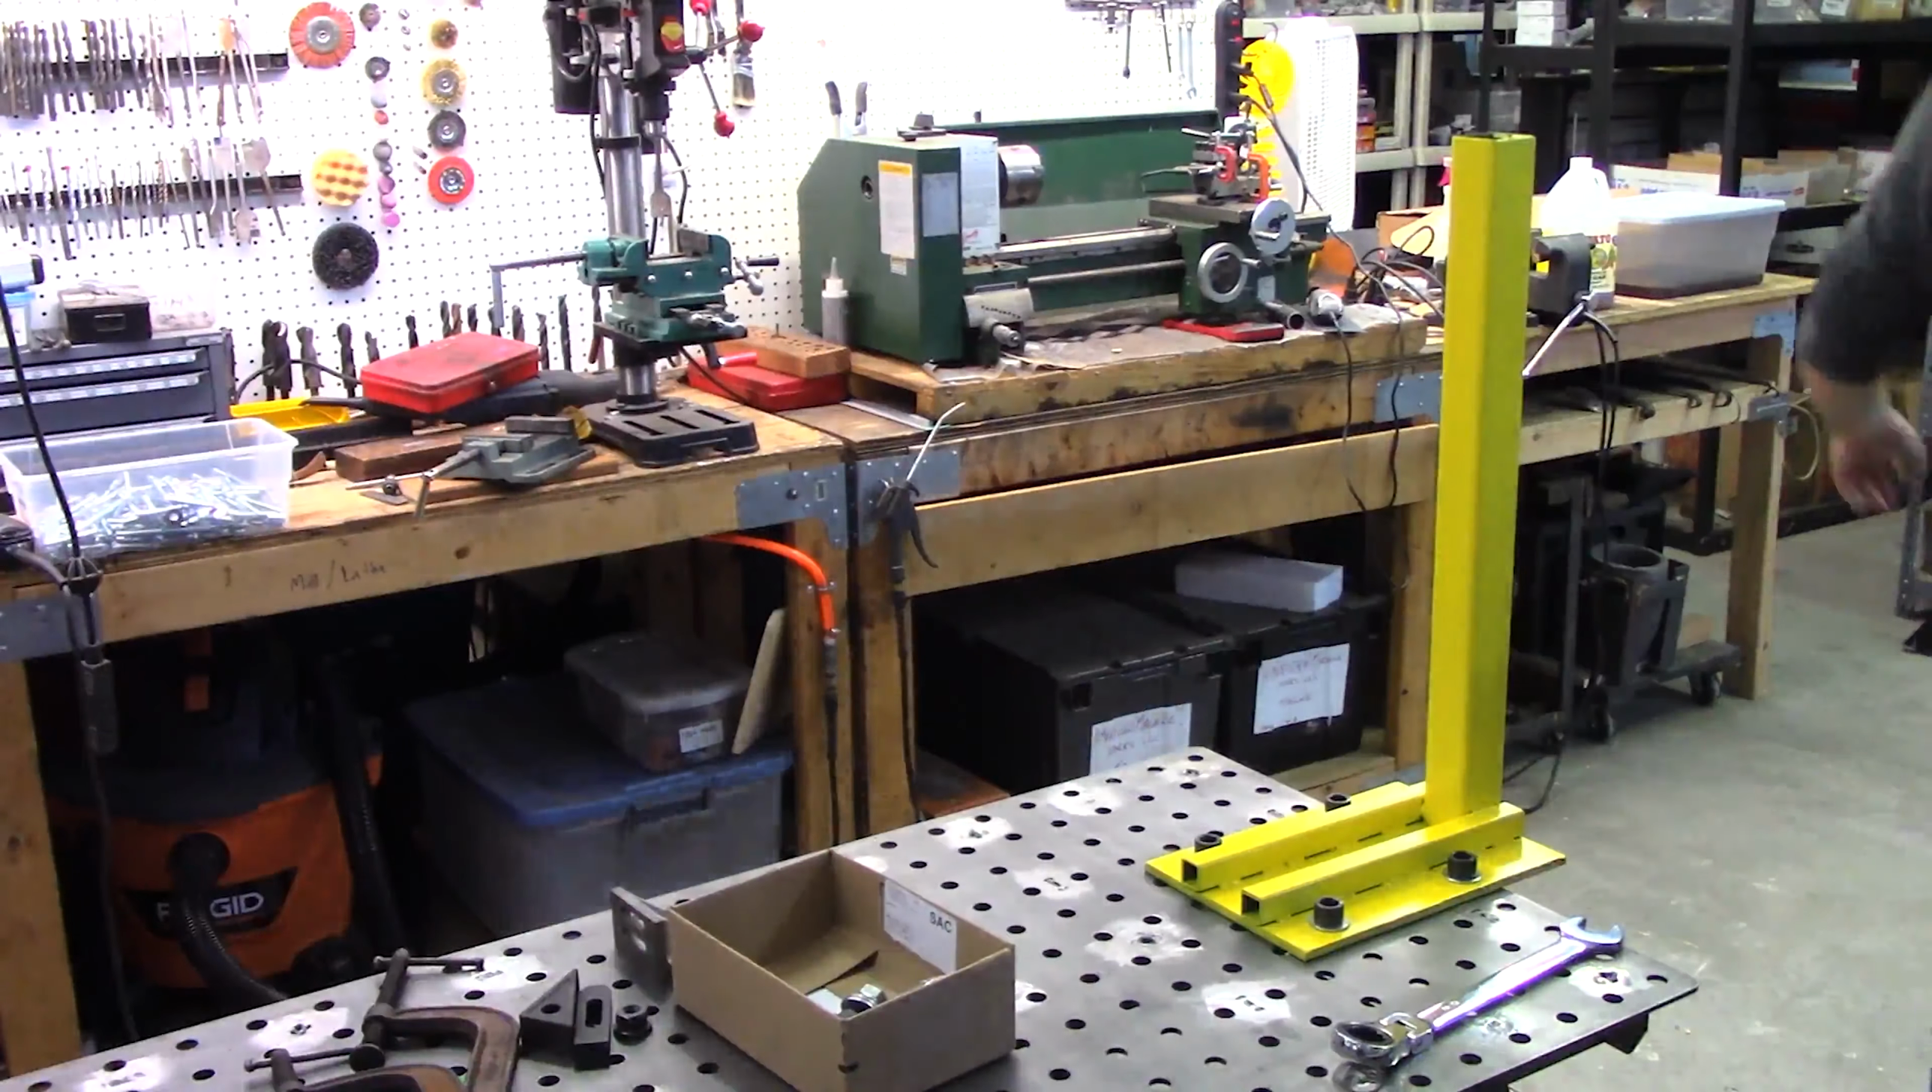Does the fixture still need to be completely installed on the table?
No.